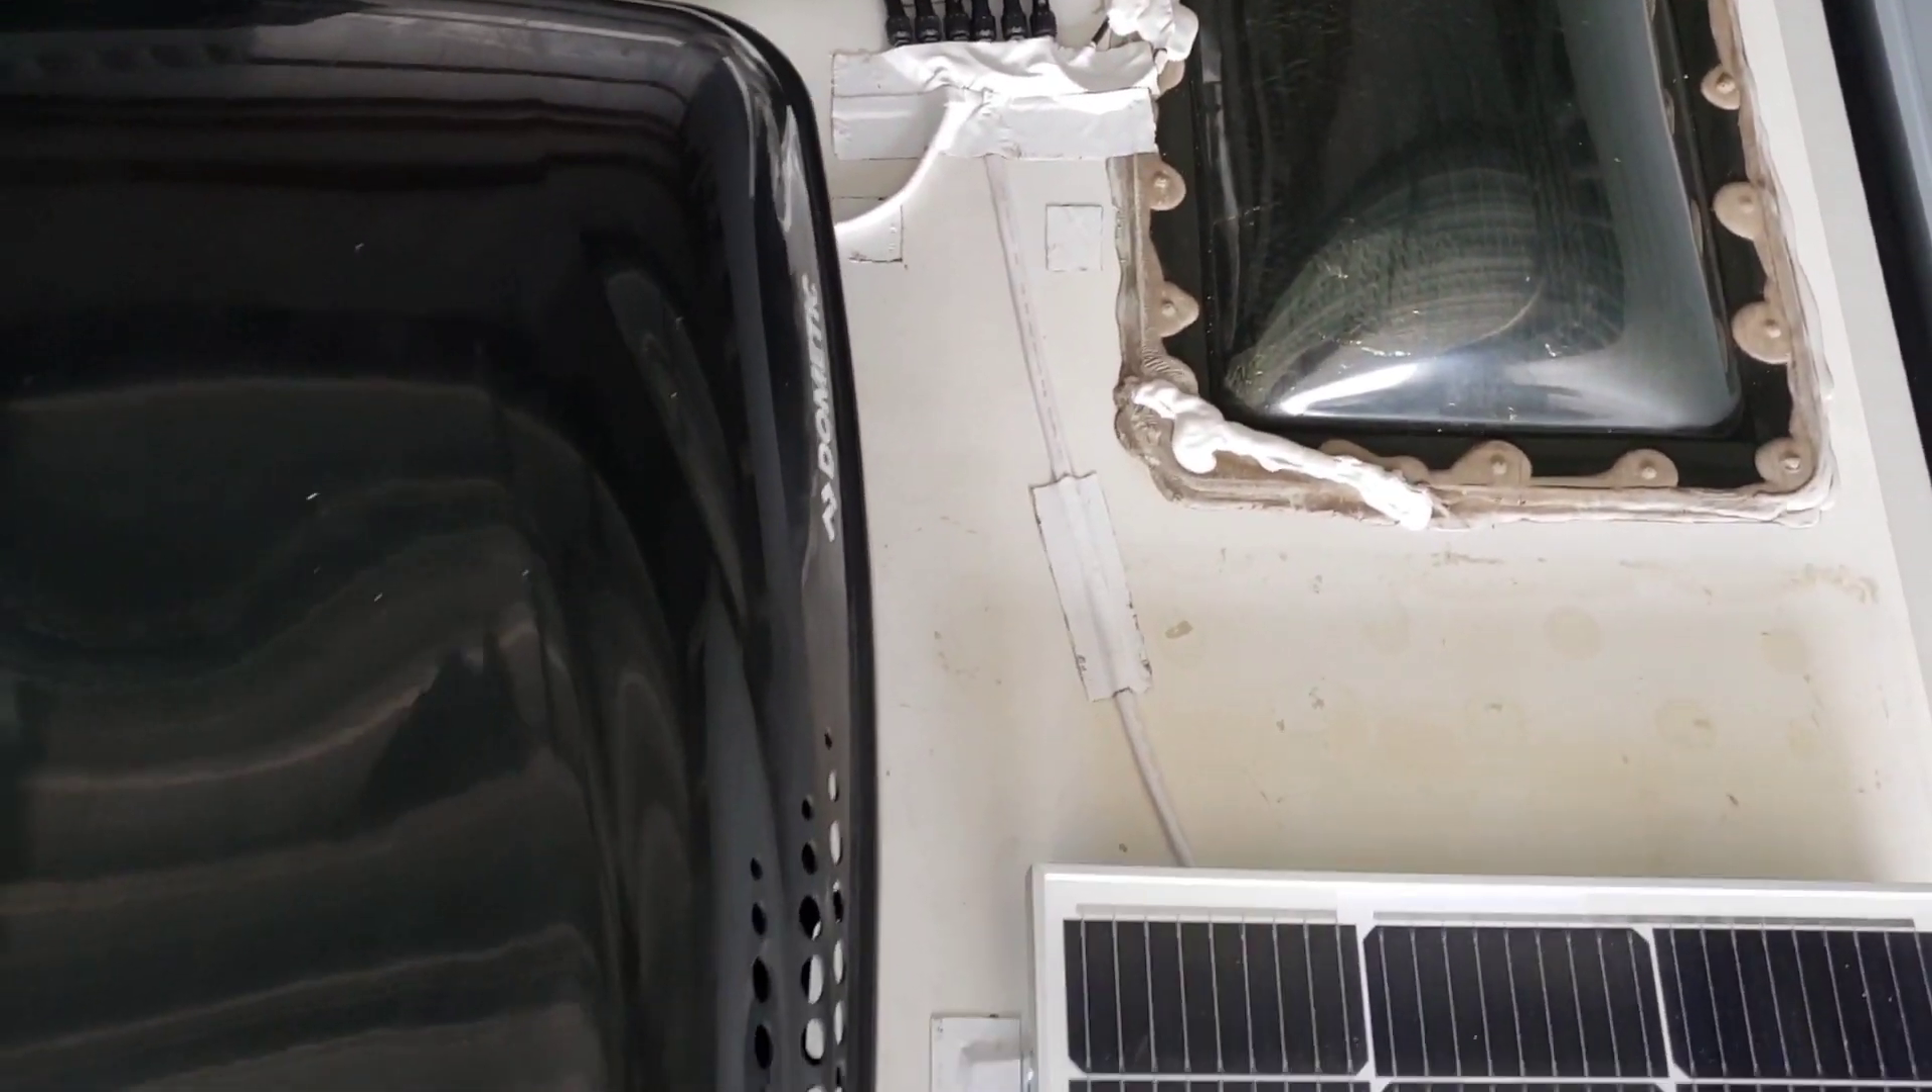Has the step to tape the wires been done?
Yes.